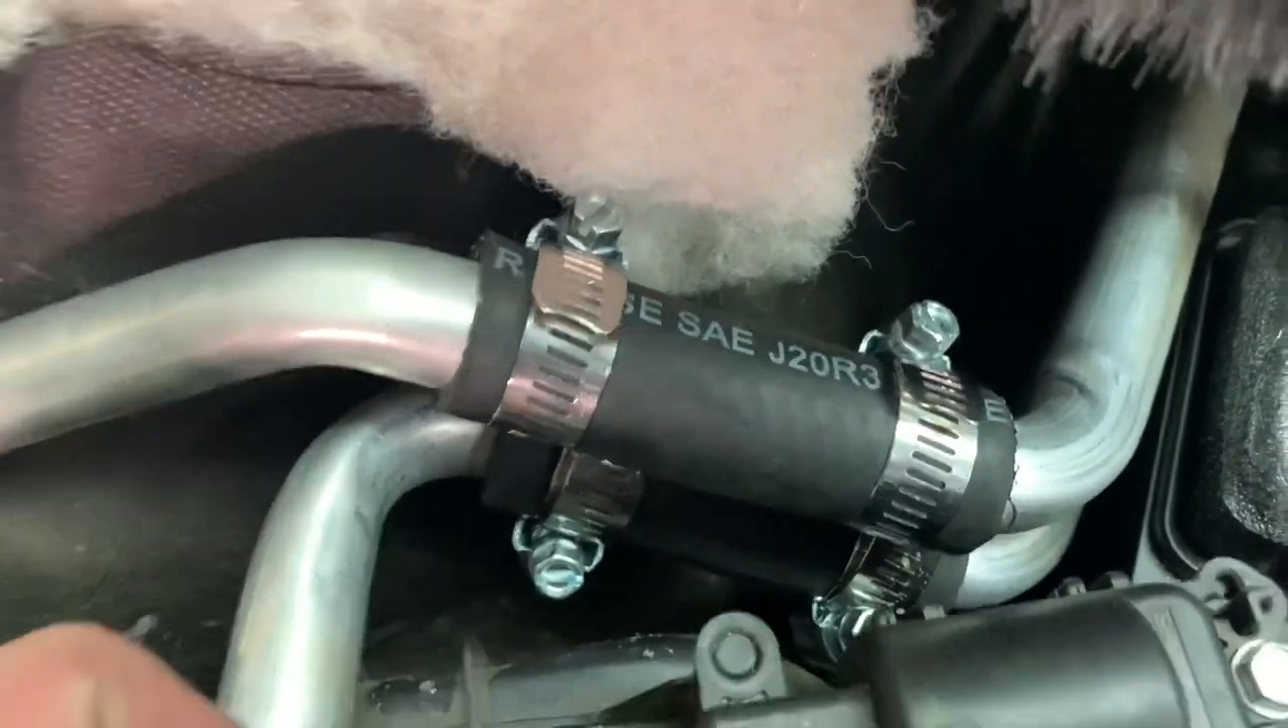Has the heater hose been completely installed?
Yes.